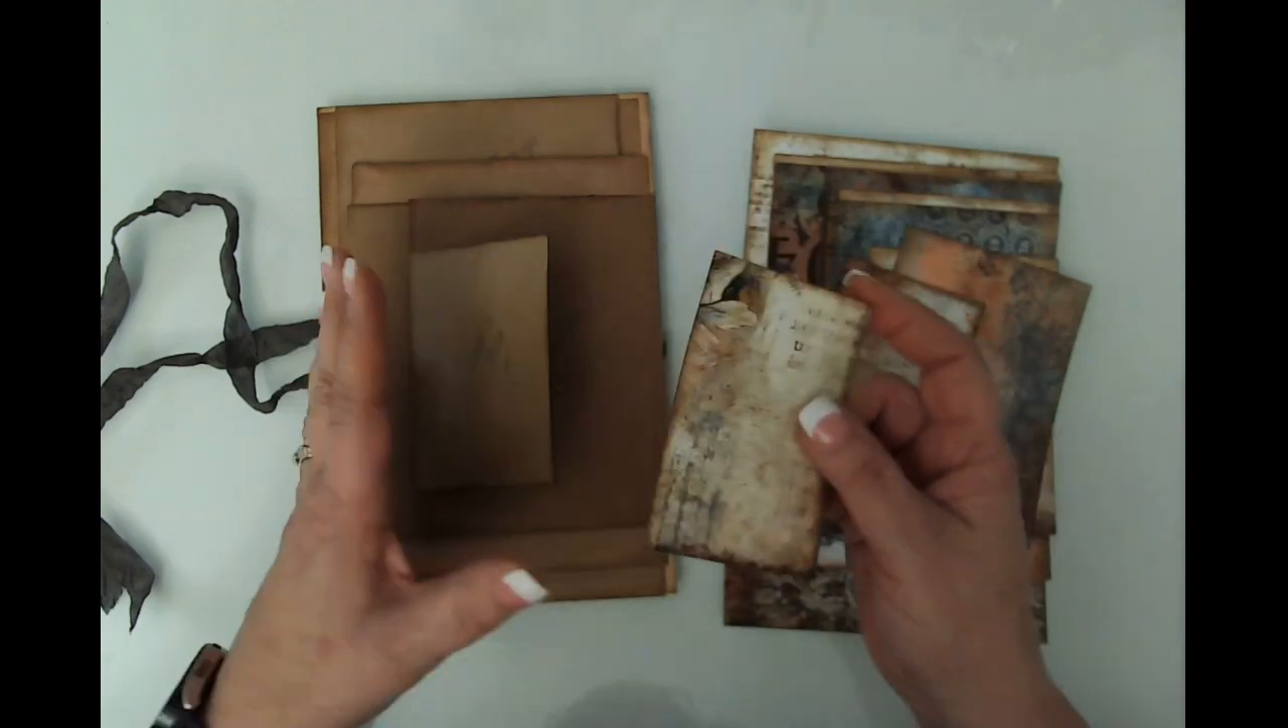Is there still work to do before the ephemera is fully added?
Yes.